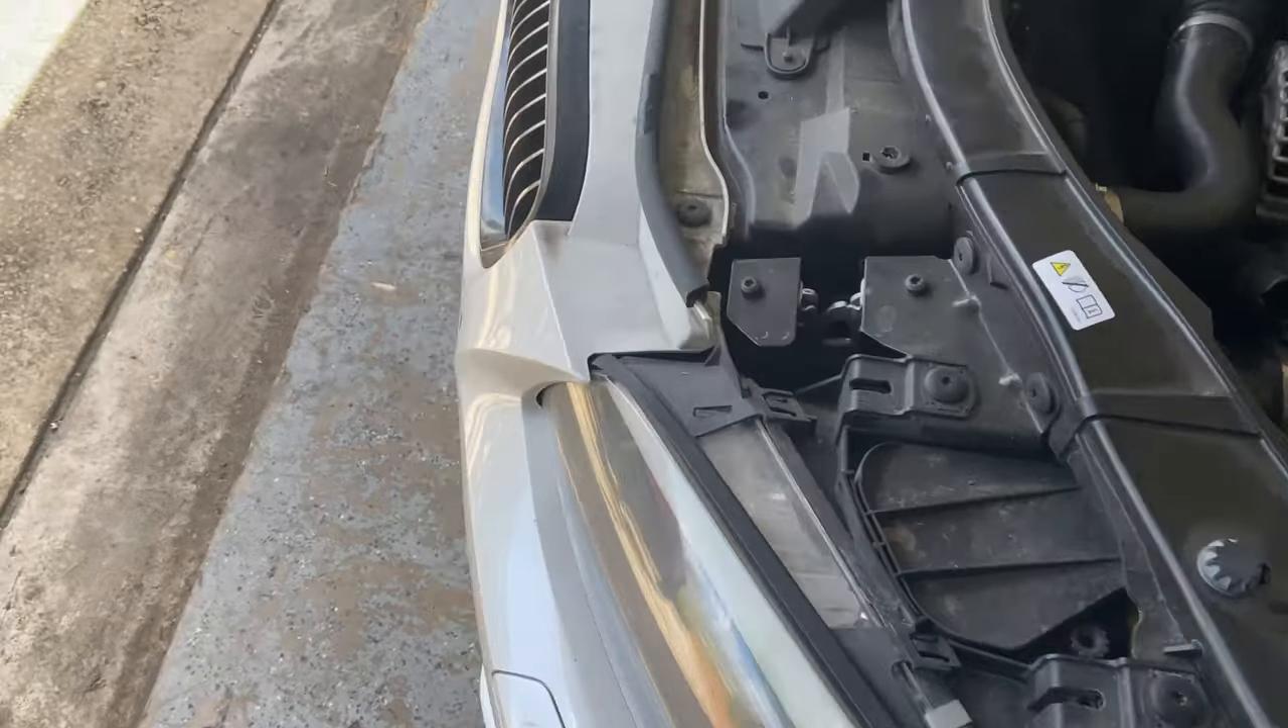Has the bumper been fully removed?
No.